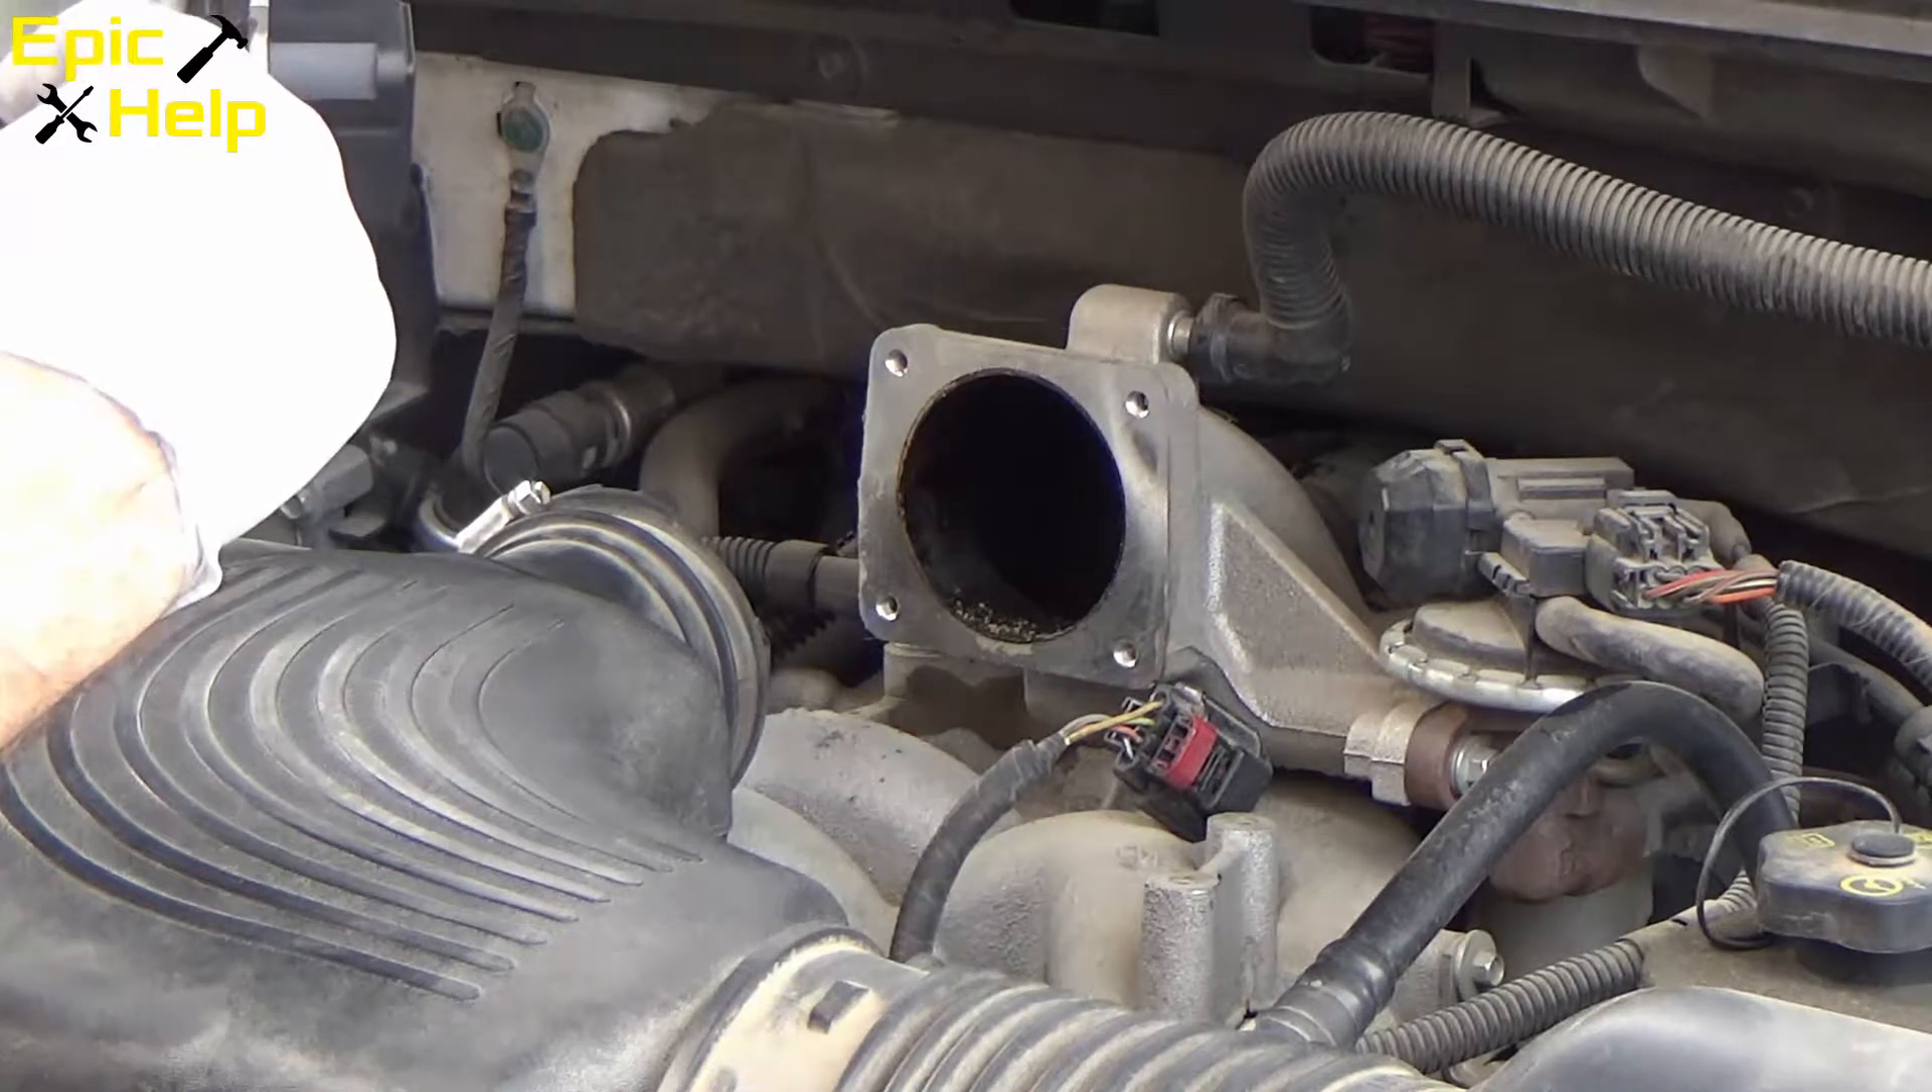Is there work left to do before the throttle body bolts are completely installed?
Yes.